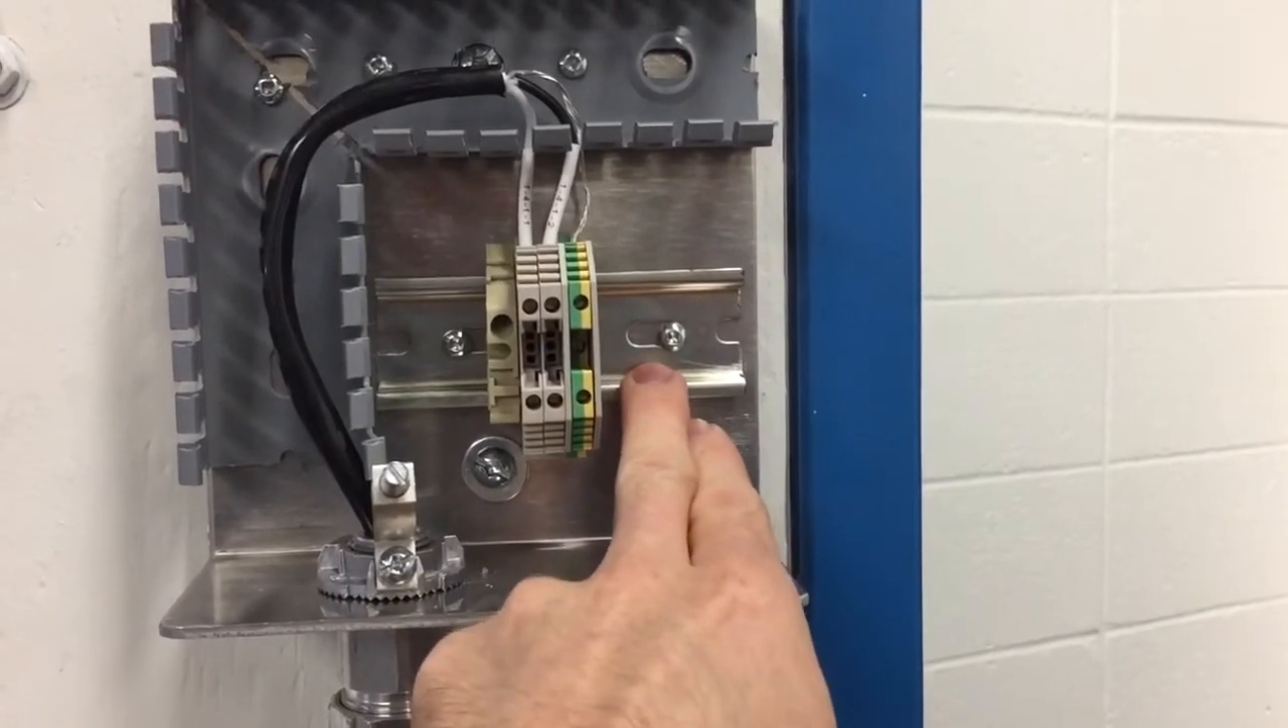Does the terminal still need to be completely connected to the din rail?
No.